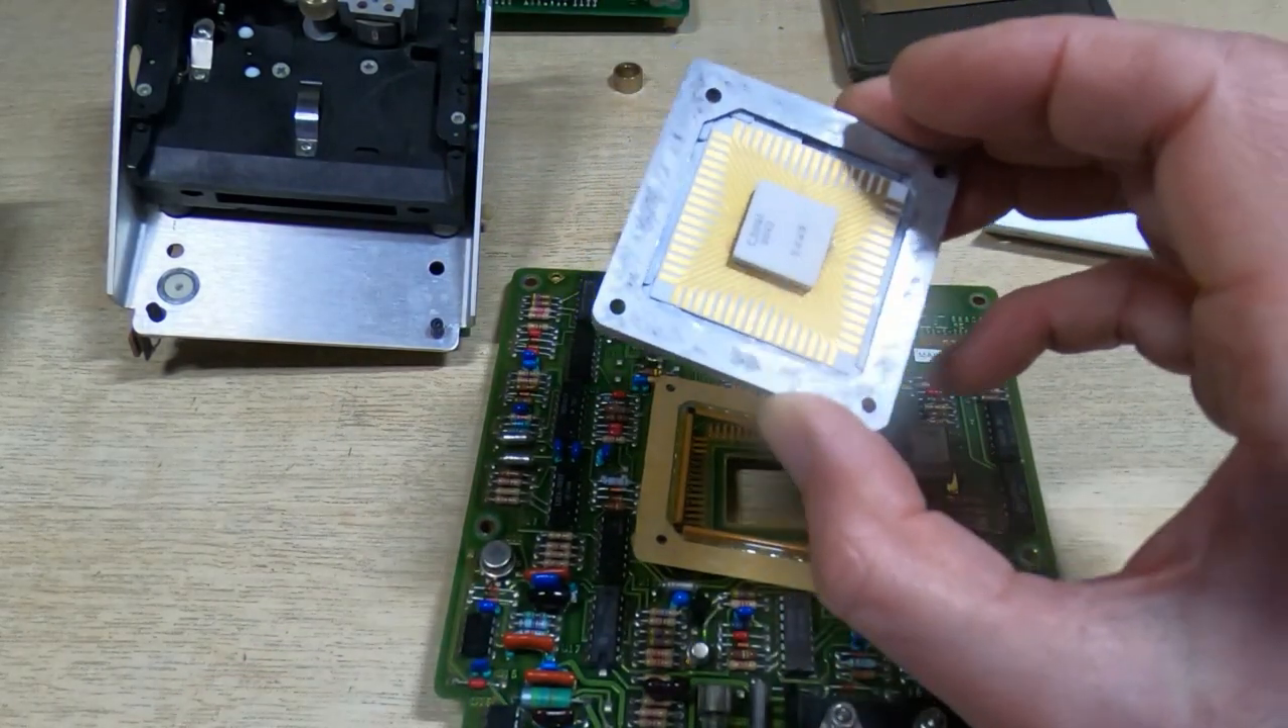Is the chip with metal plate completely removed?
Yes.